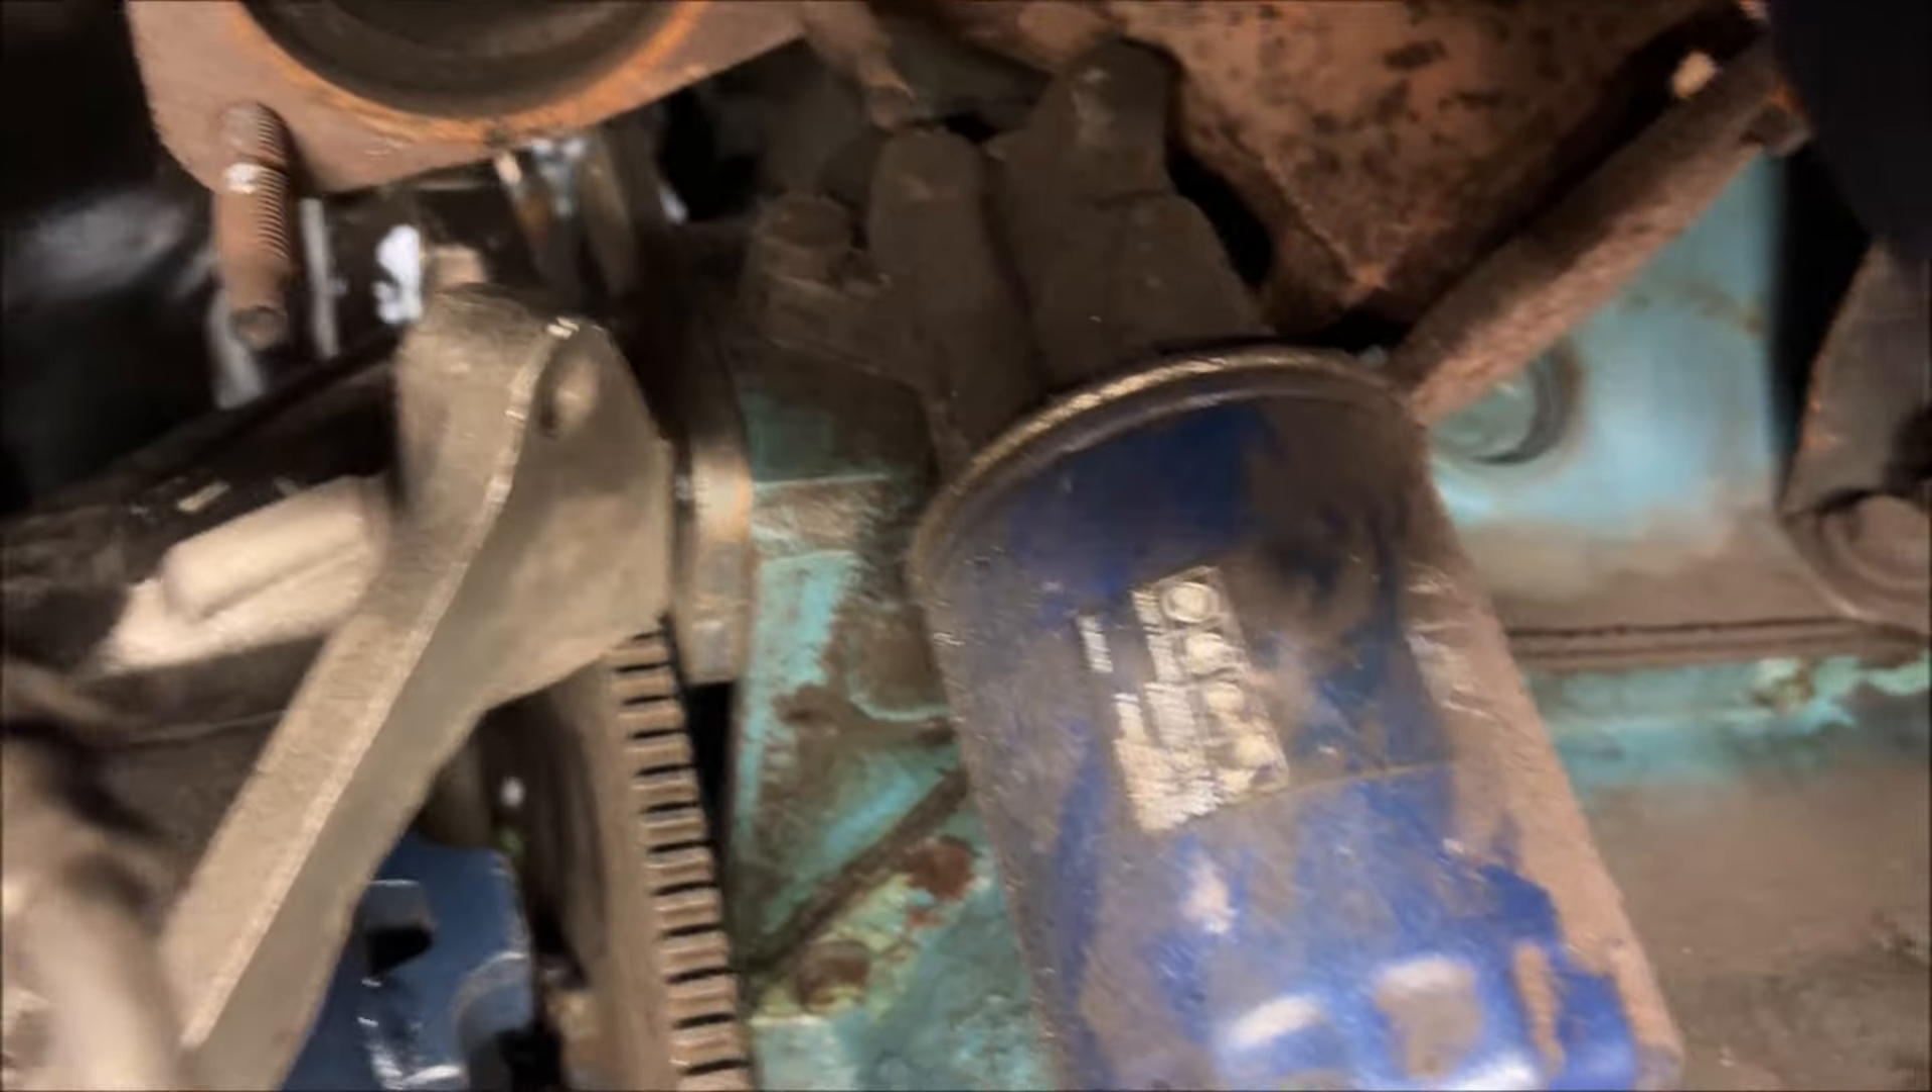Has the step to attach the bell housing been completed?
No.